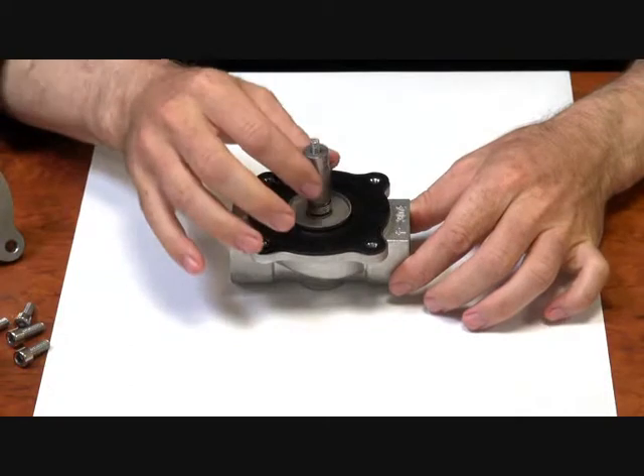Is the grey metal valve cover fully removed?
Yes.